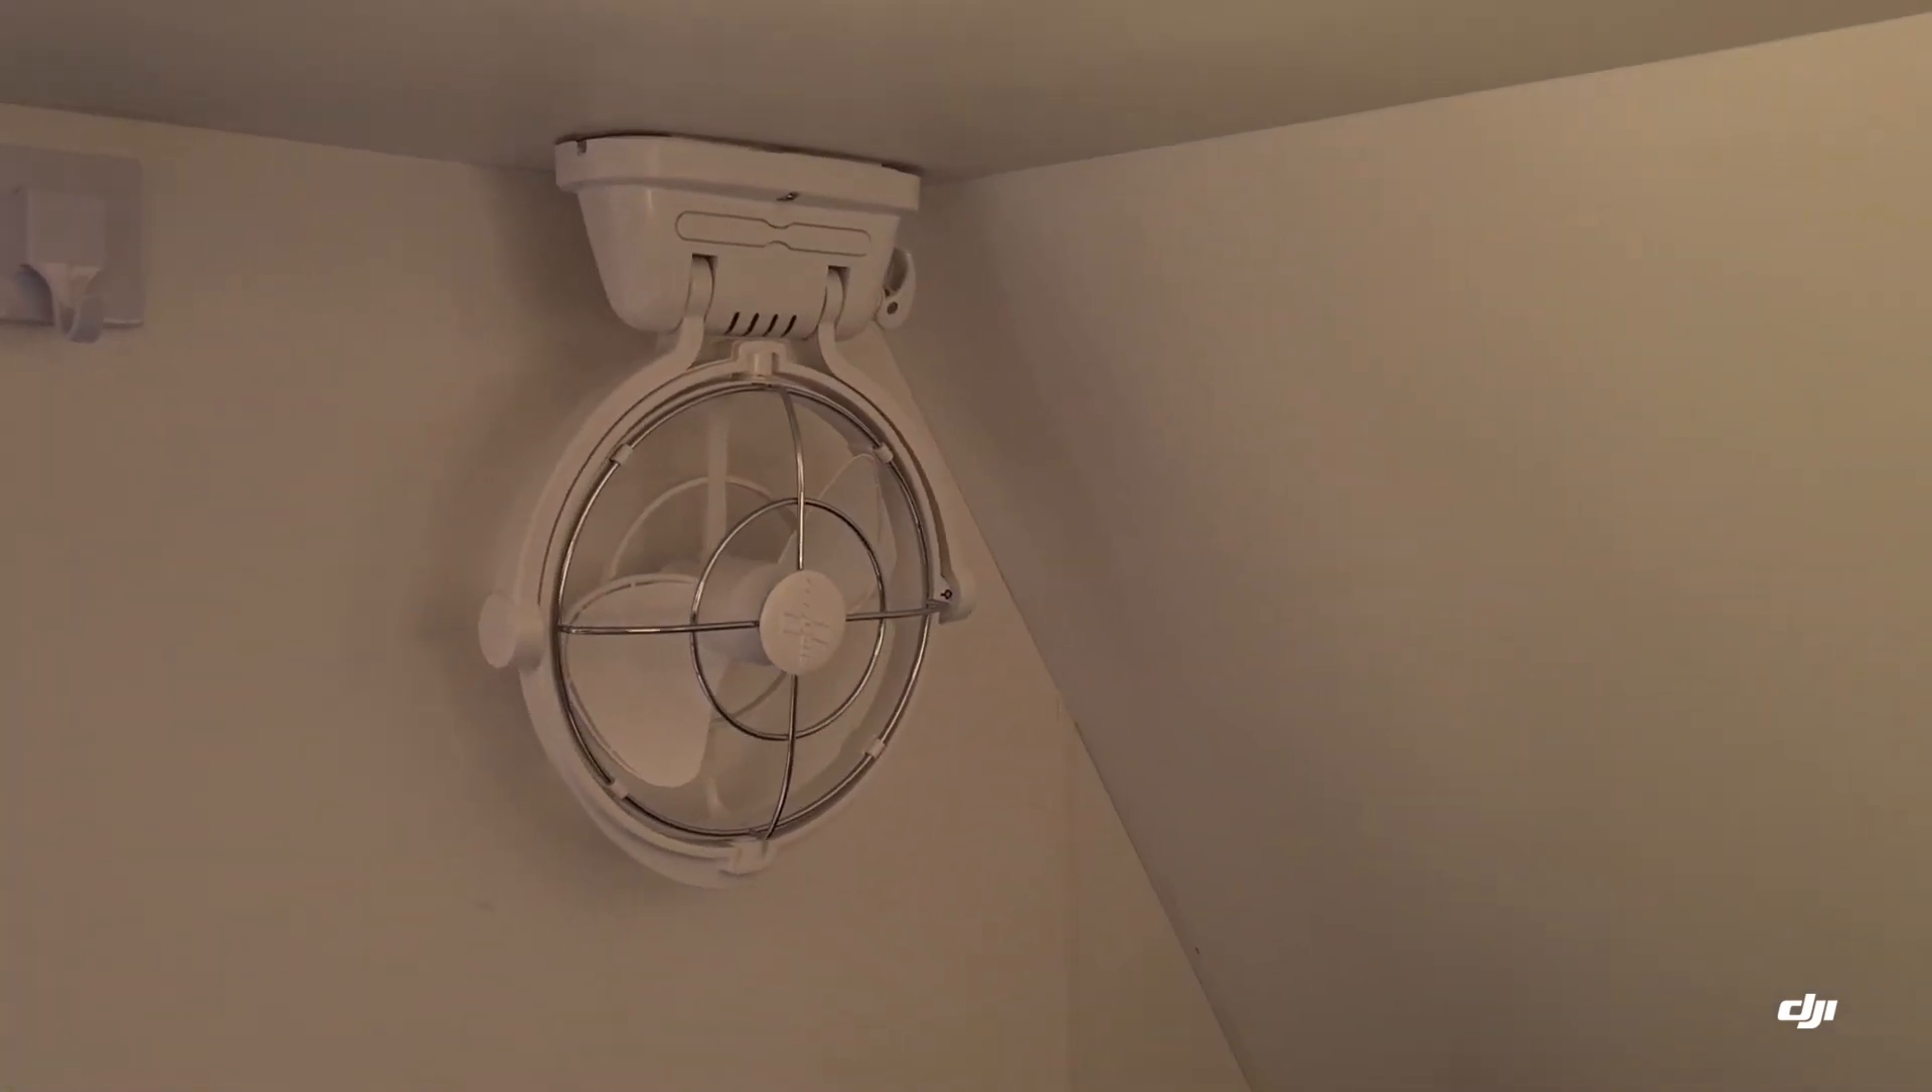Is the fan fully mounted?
Yes.